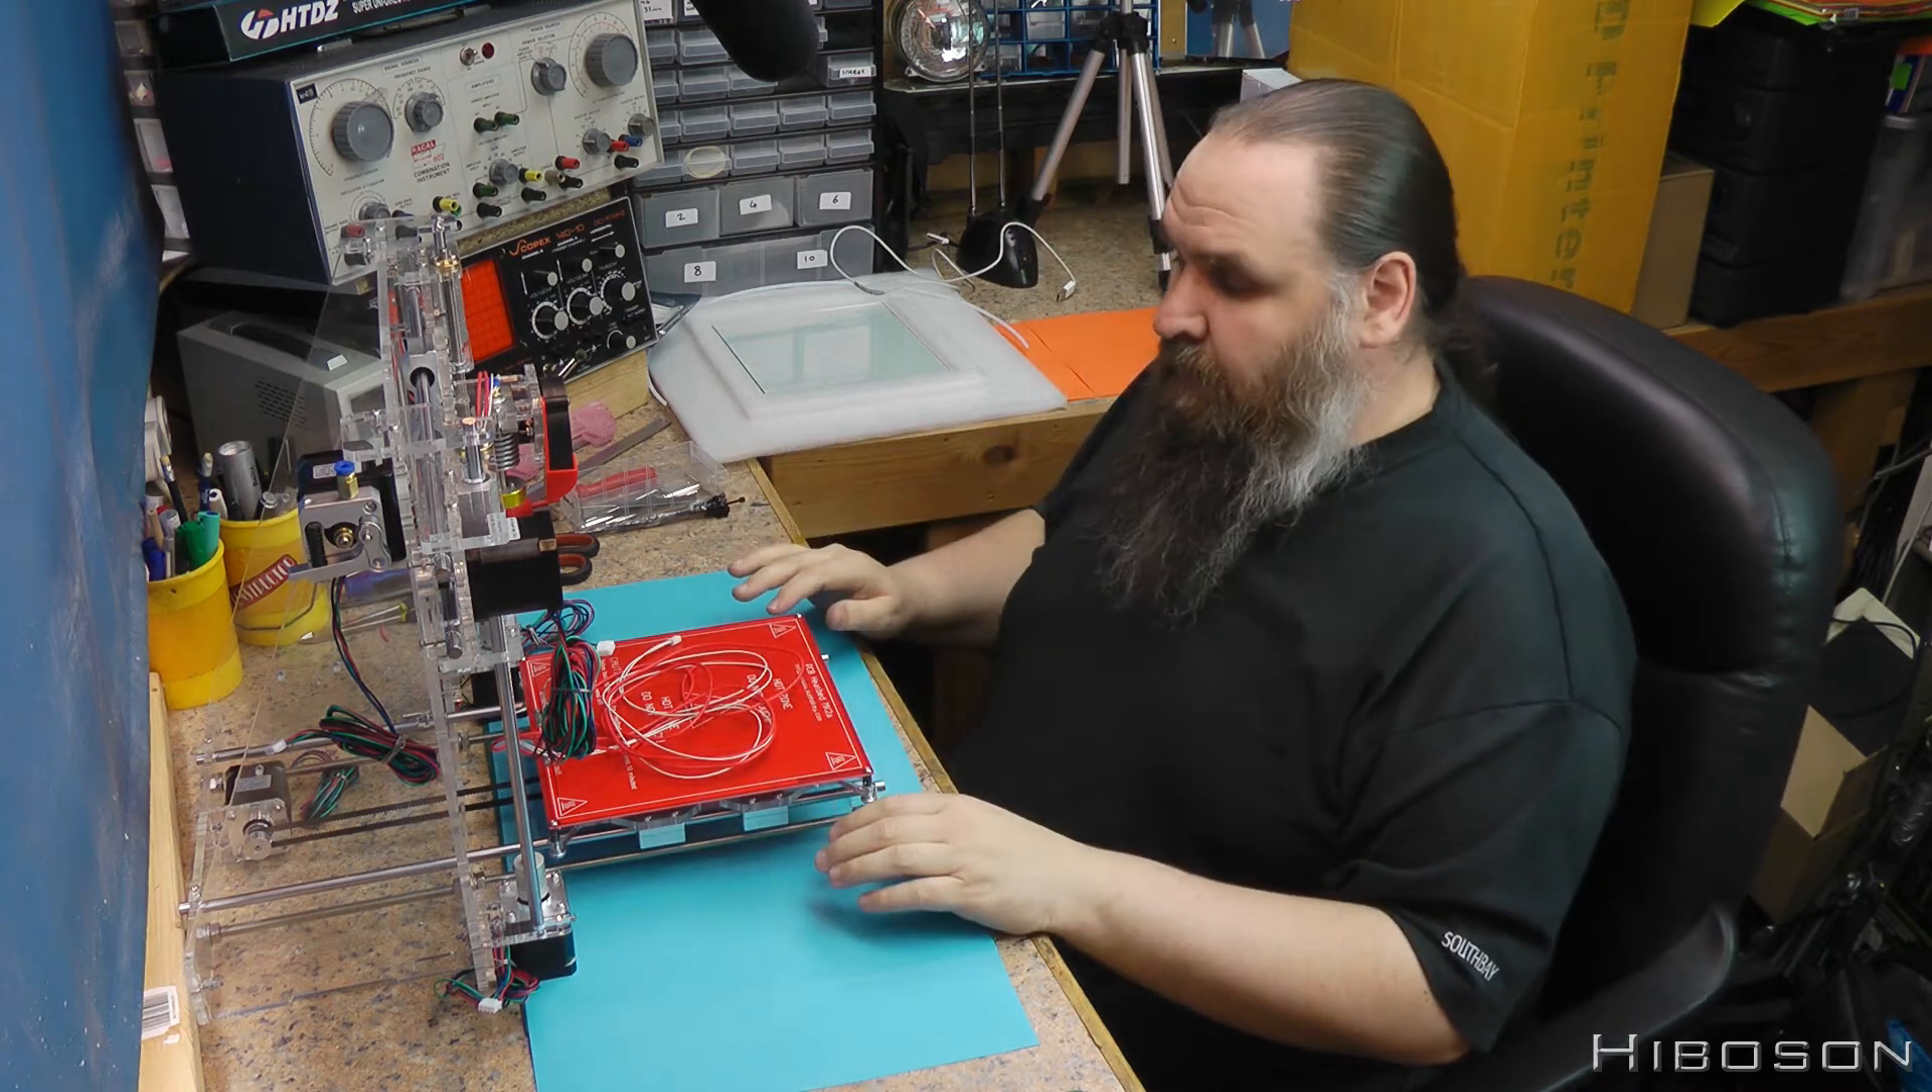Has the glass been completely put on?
No.